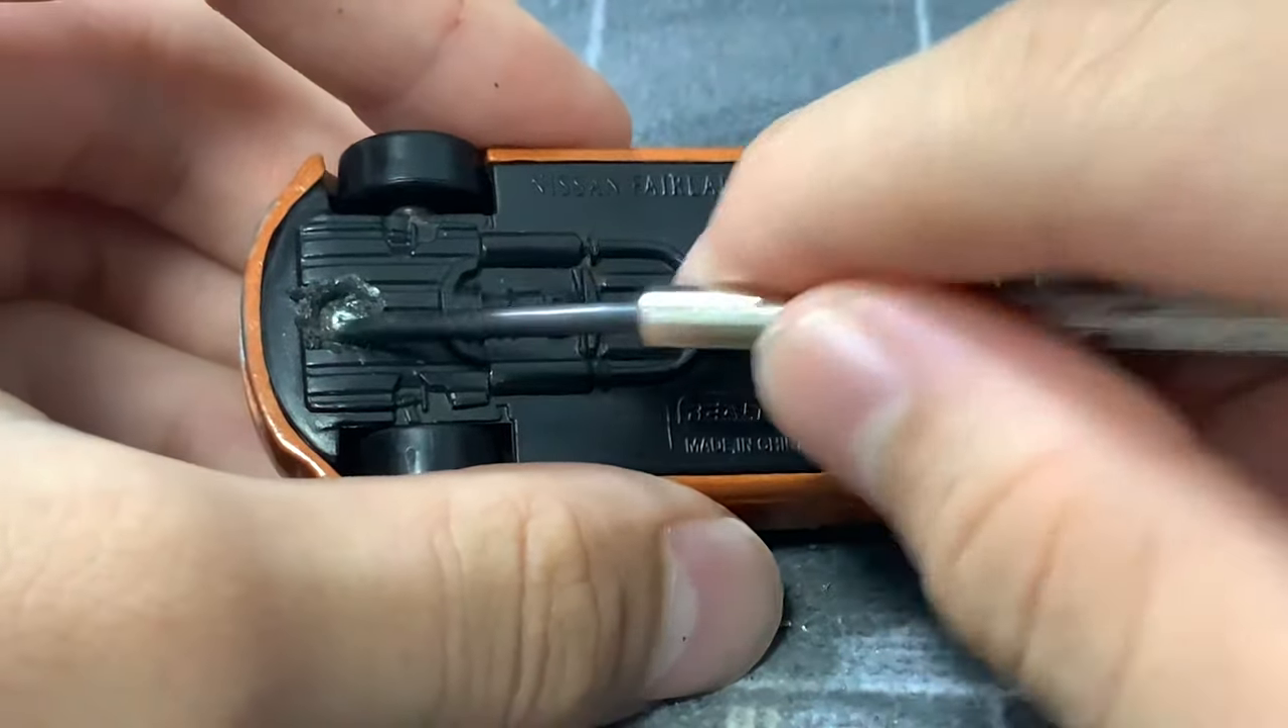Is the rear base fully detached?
No.